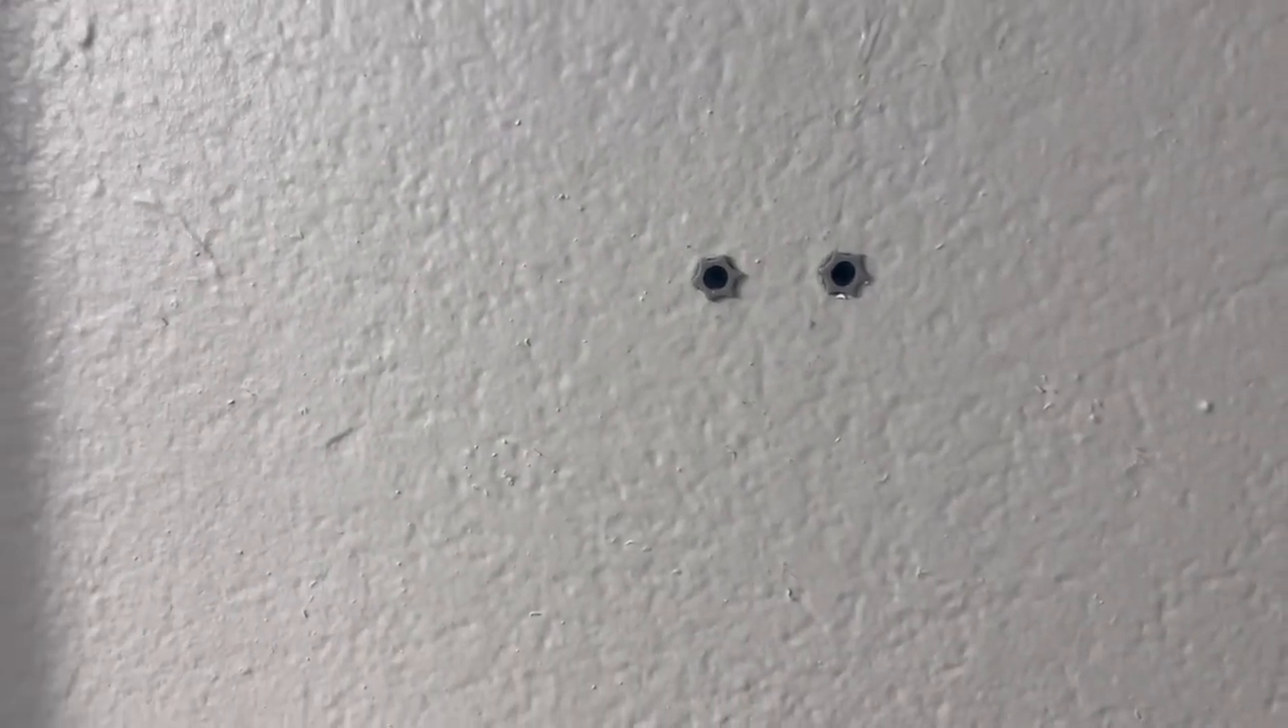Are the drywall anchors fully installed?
Yes.